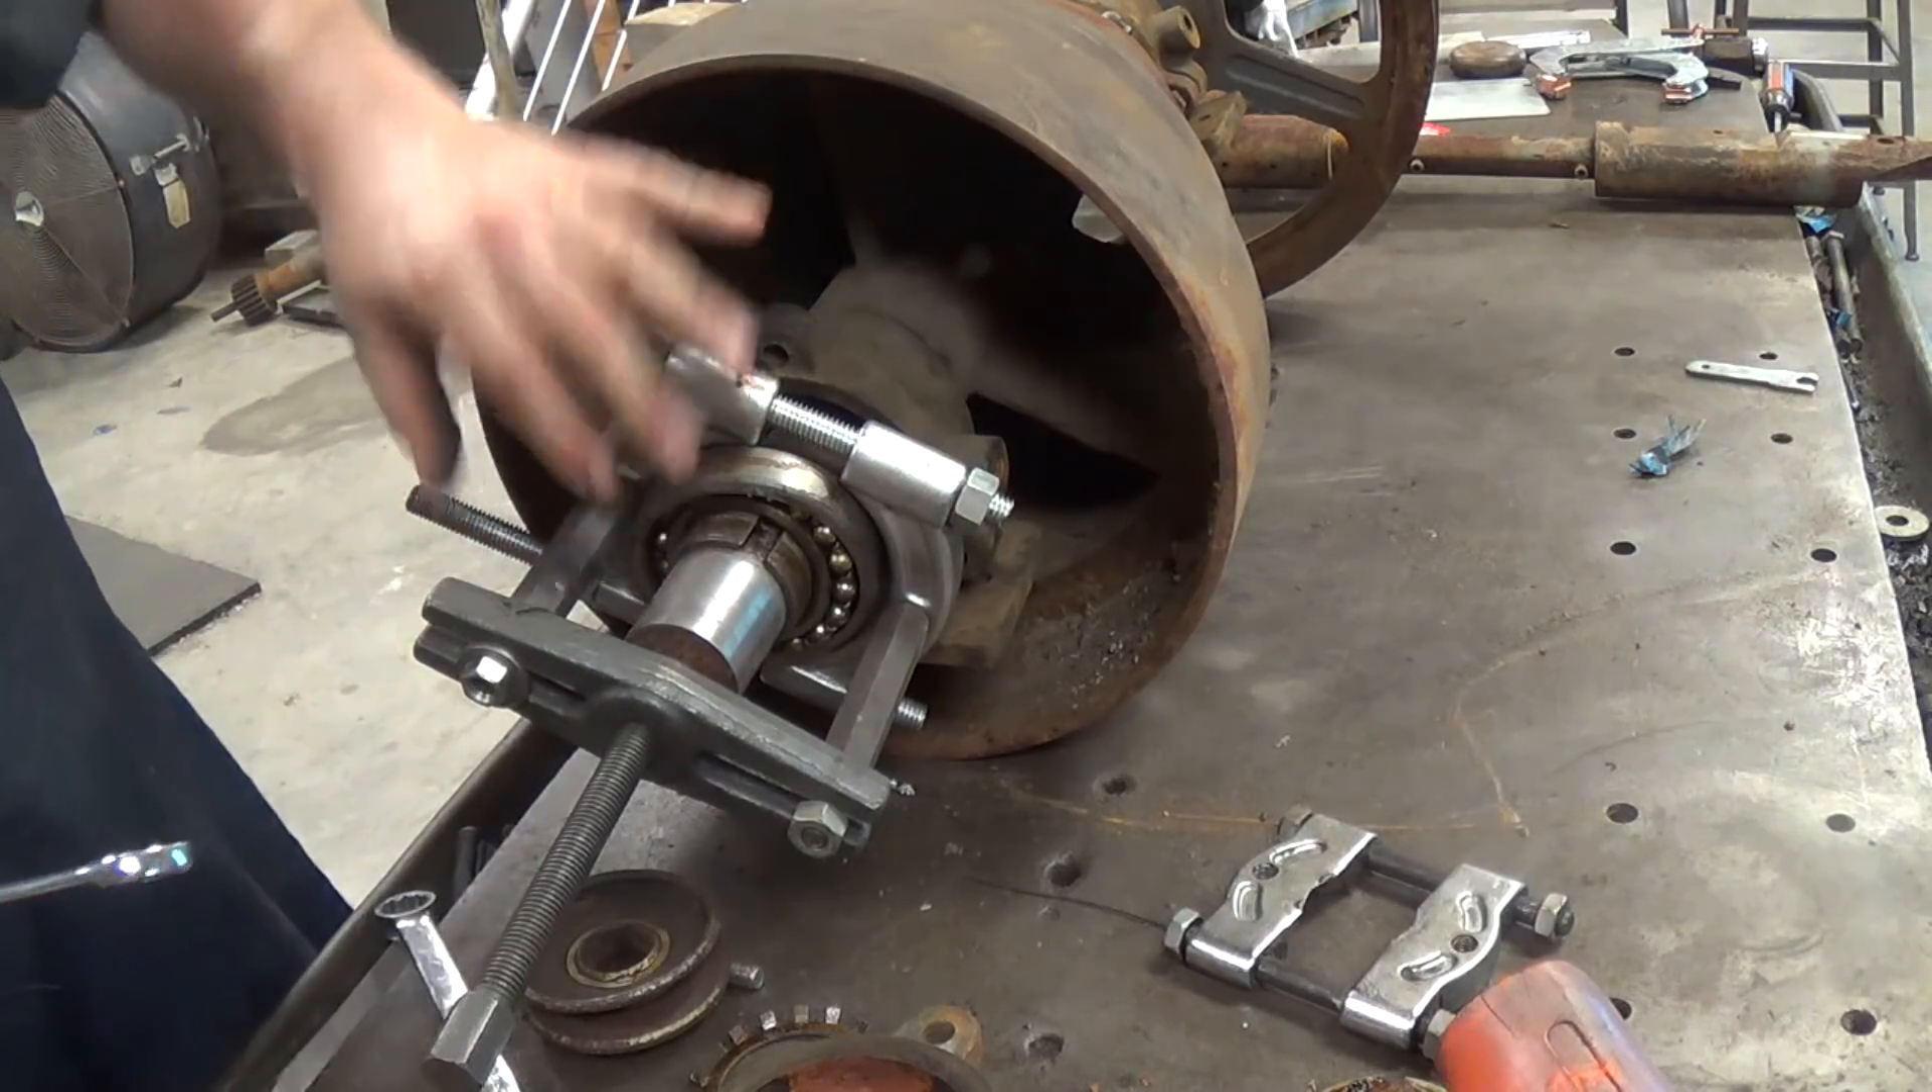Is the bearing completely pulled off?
No.